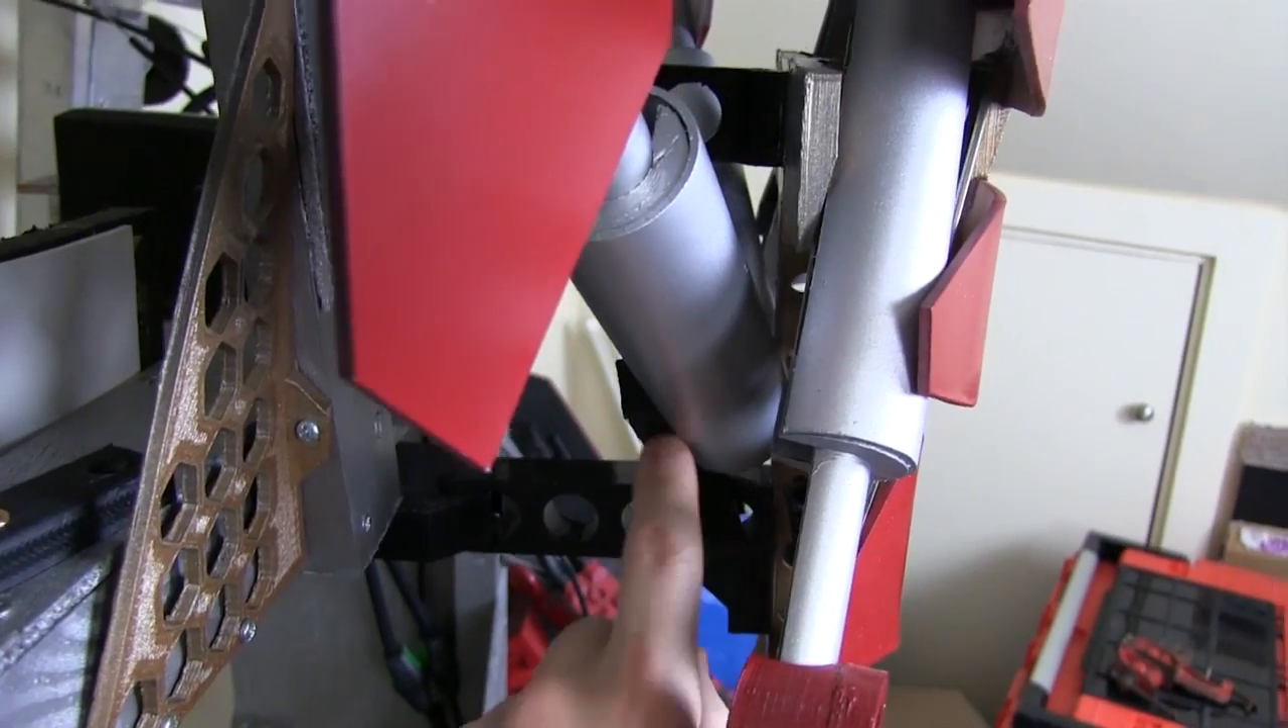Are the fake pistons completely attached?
Yes.